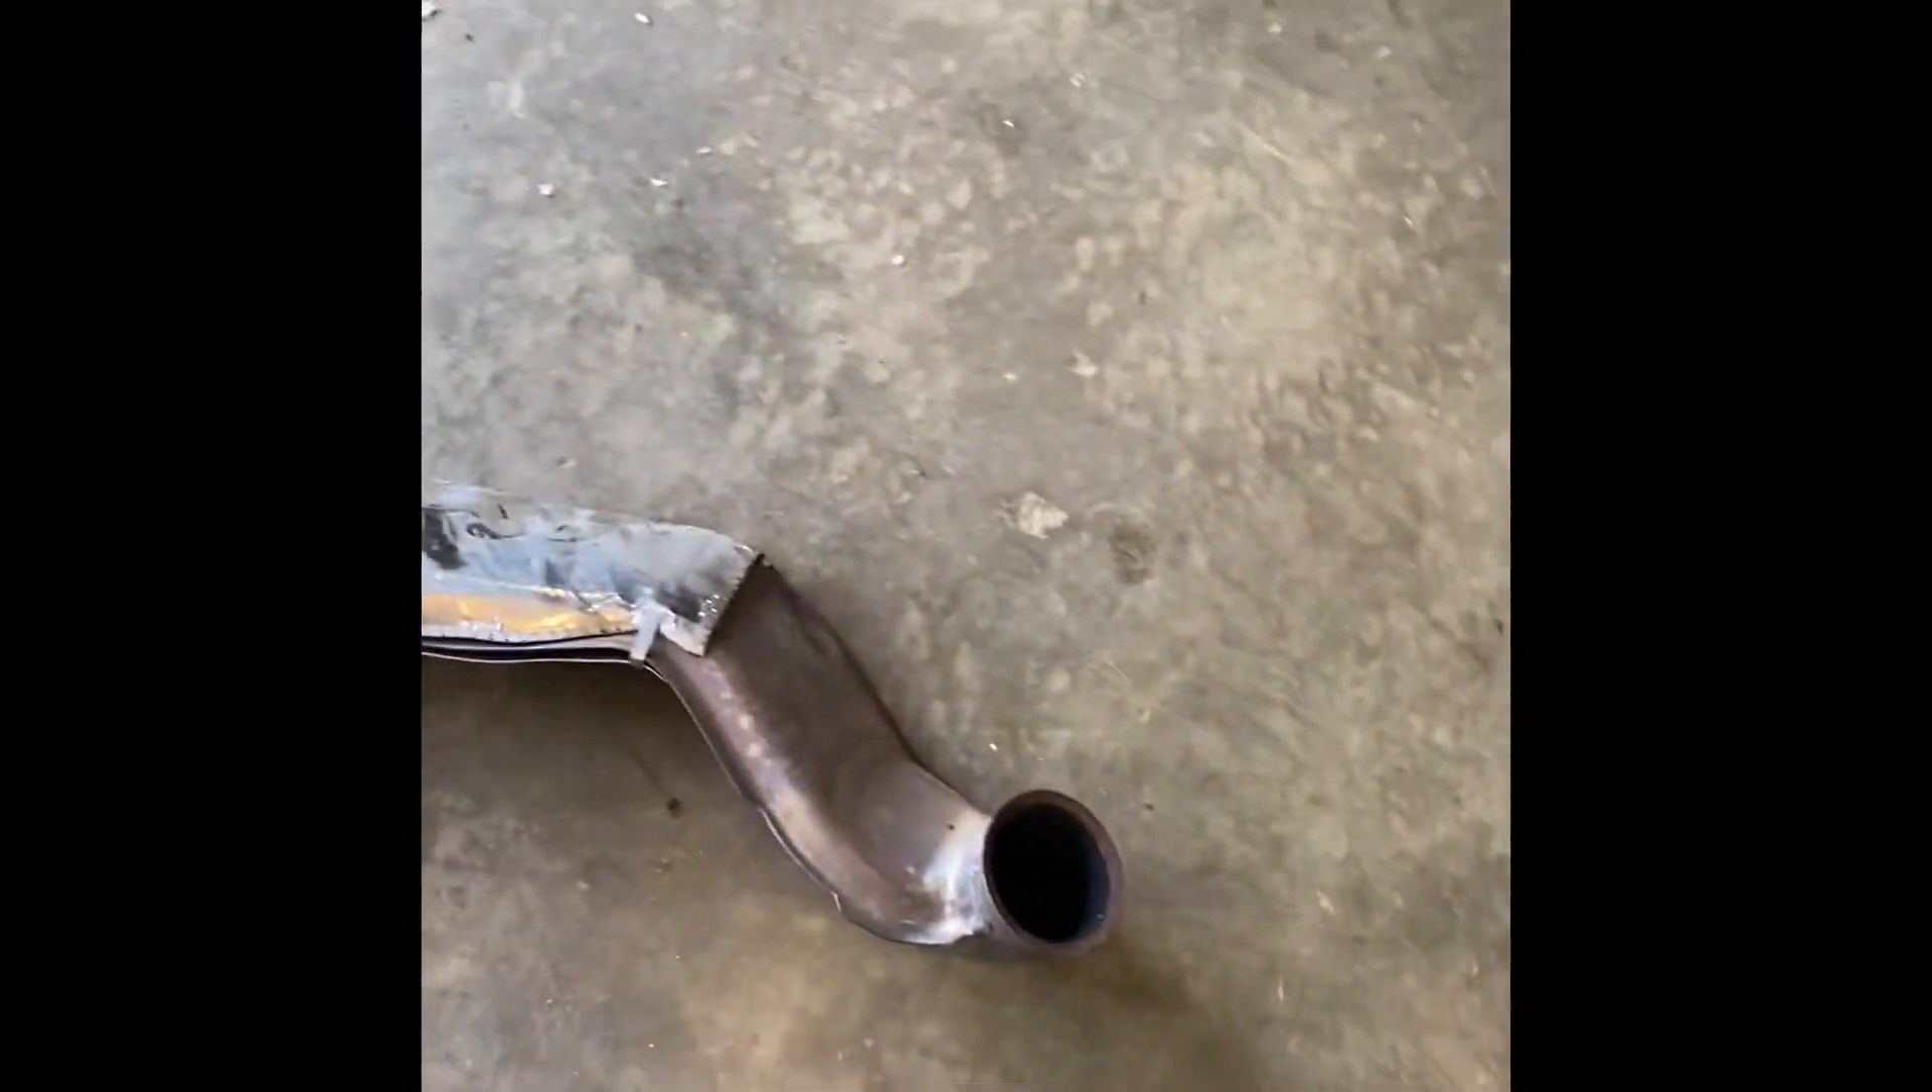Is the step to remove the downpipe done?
Yes.